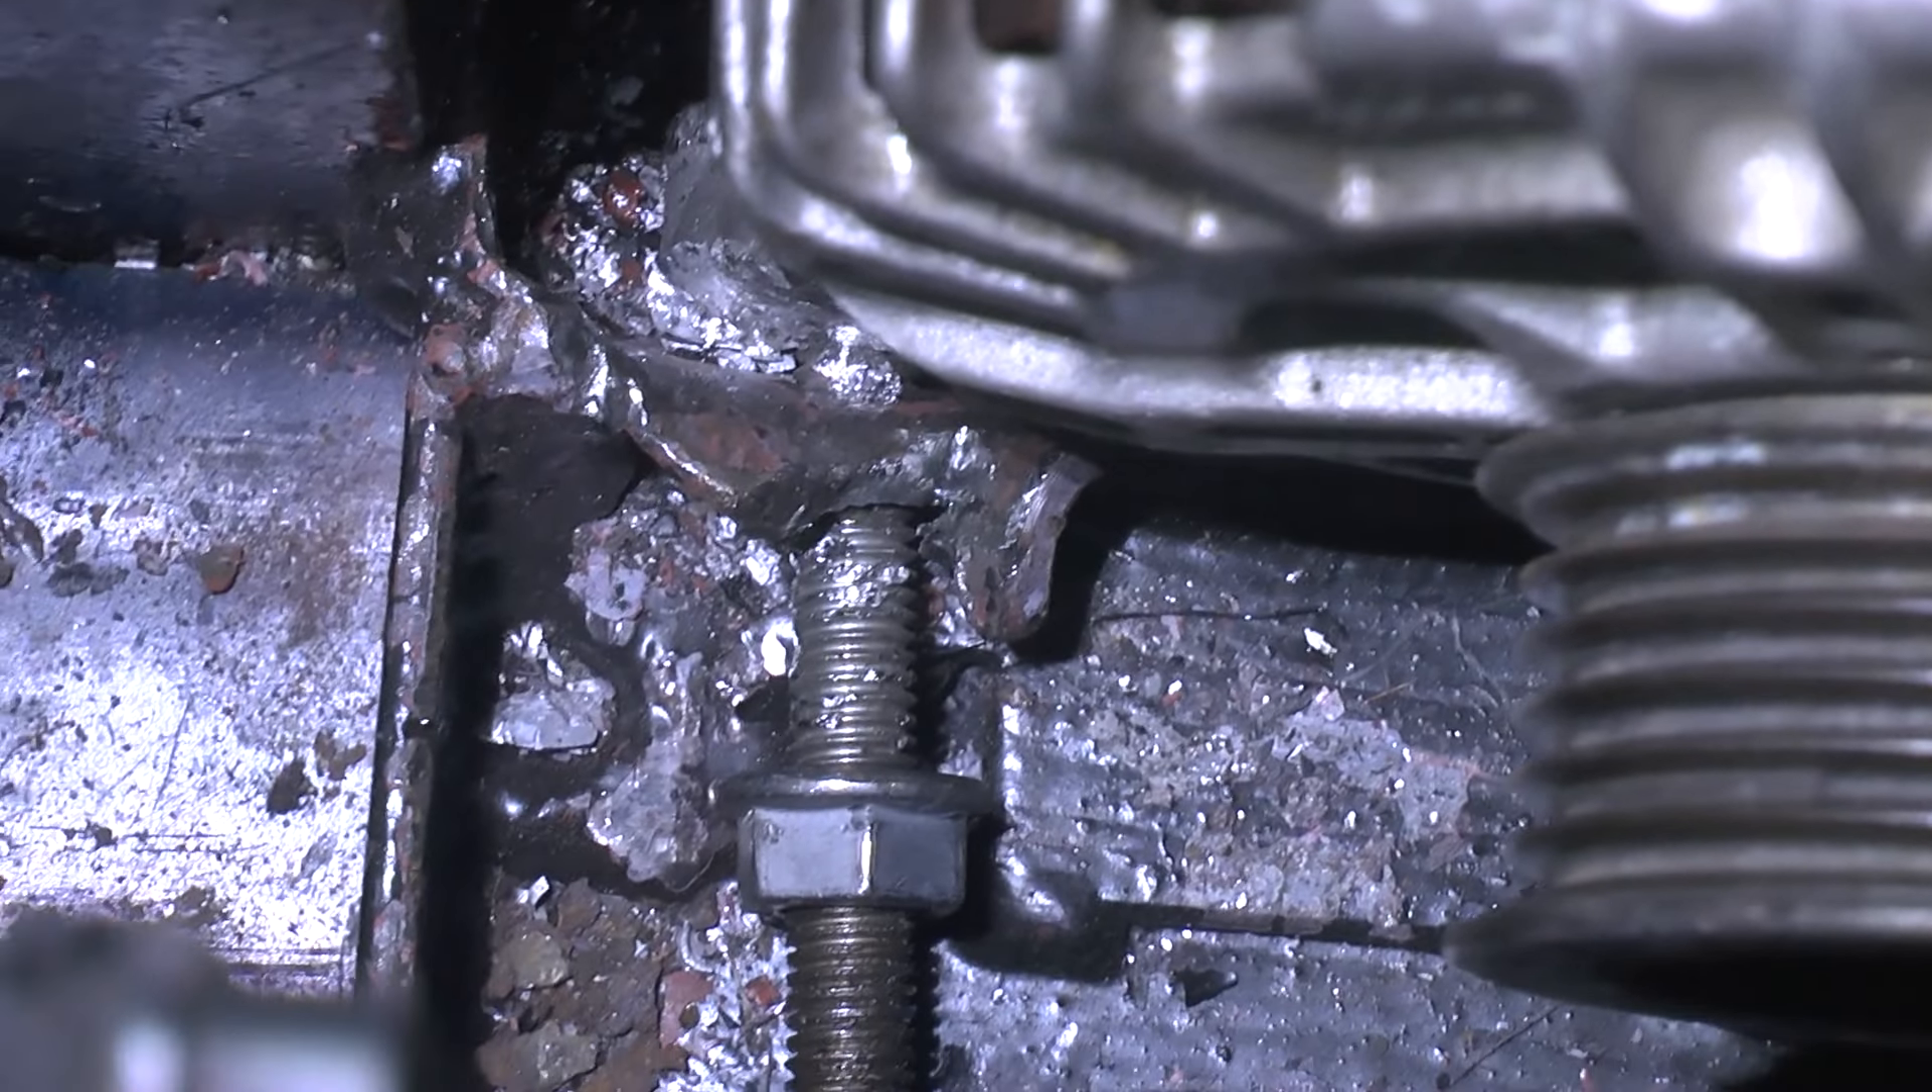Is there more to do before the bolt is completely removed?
Yes.